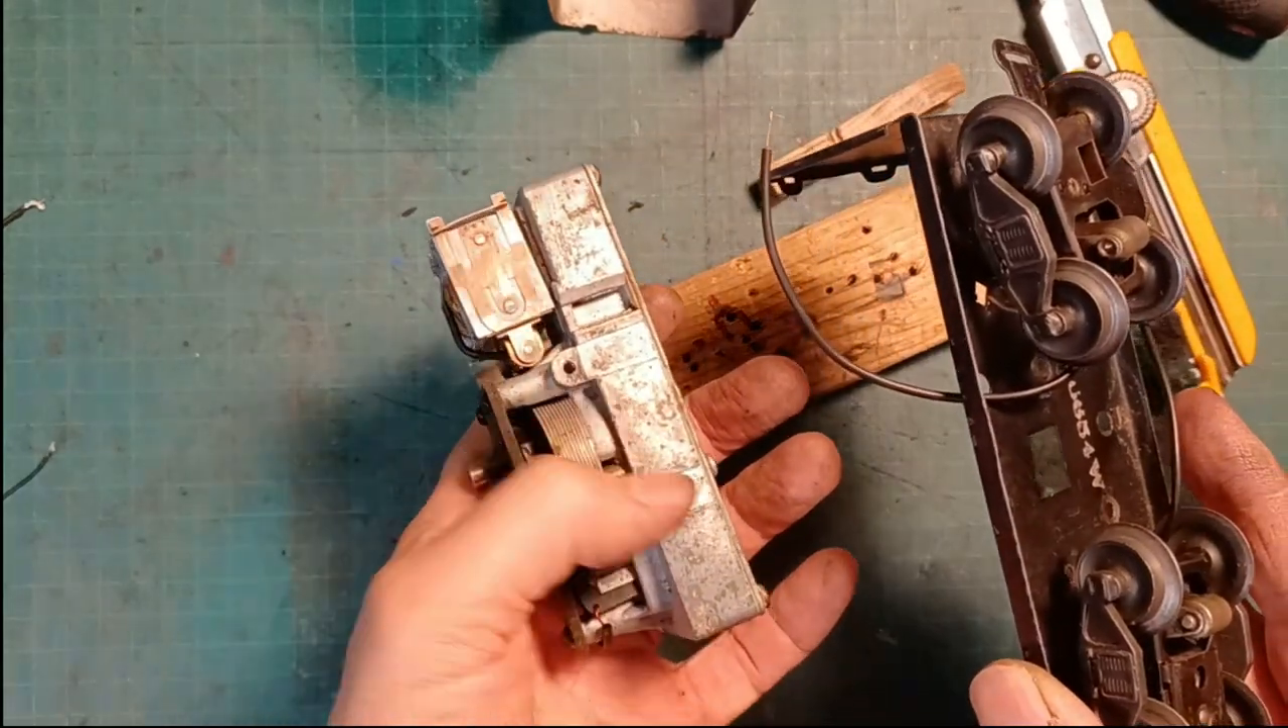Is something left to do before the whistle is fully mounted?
Yes.